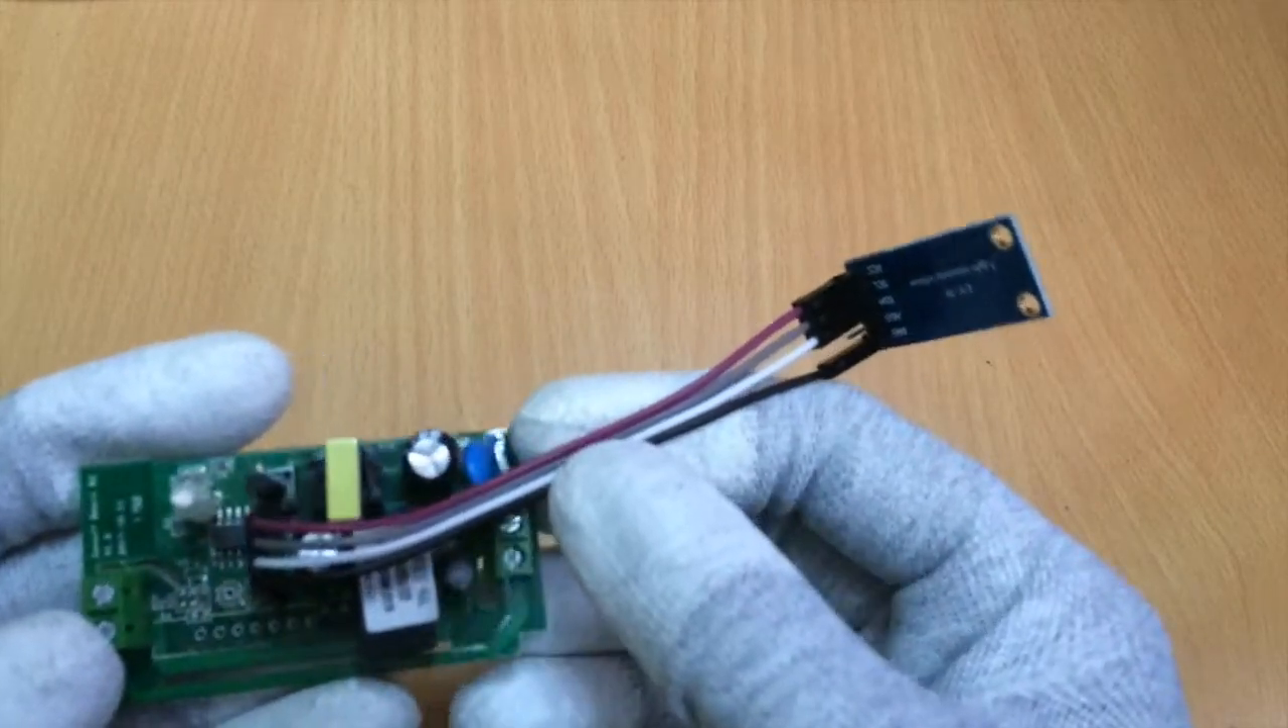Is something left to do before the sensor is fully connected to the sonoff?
No.